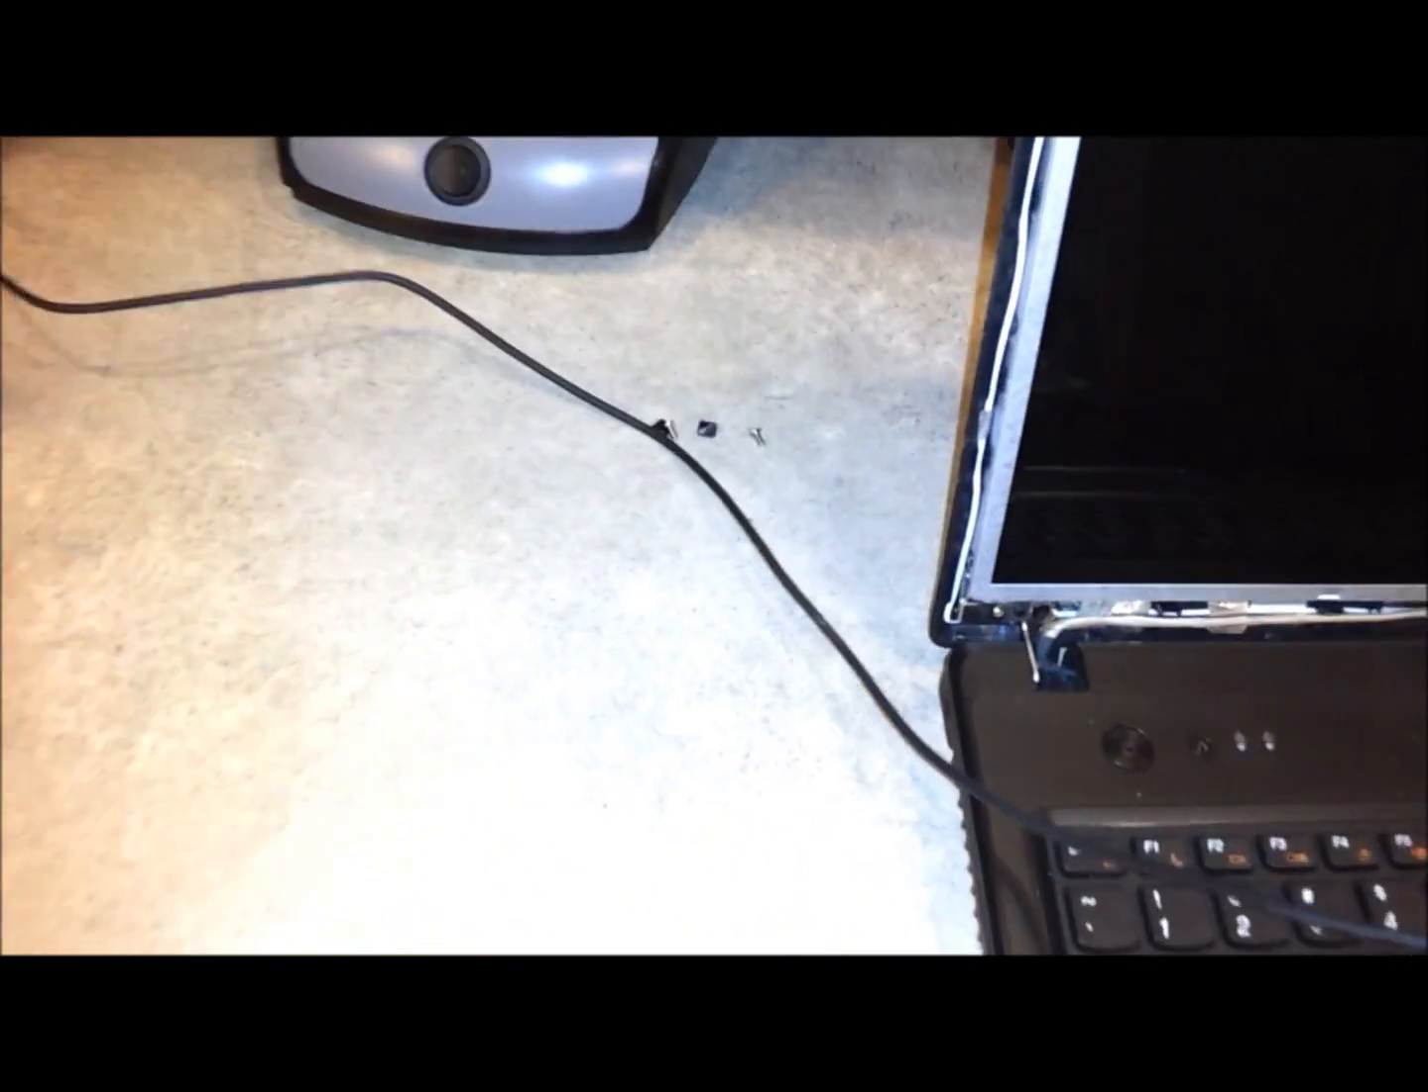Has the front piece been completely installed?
No.